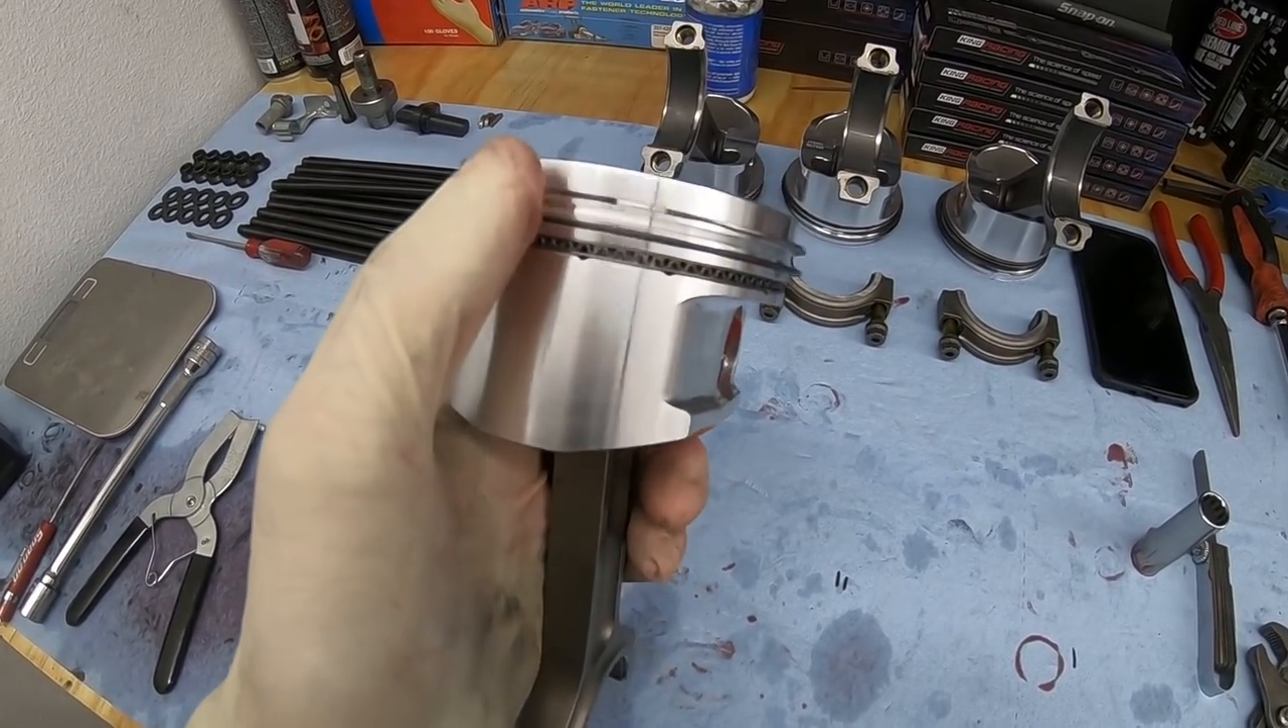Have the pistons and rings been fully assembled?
Yes.